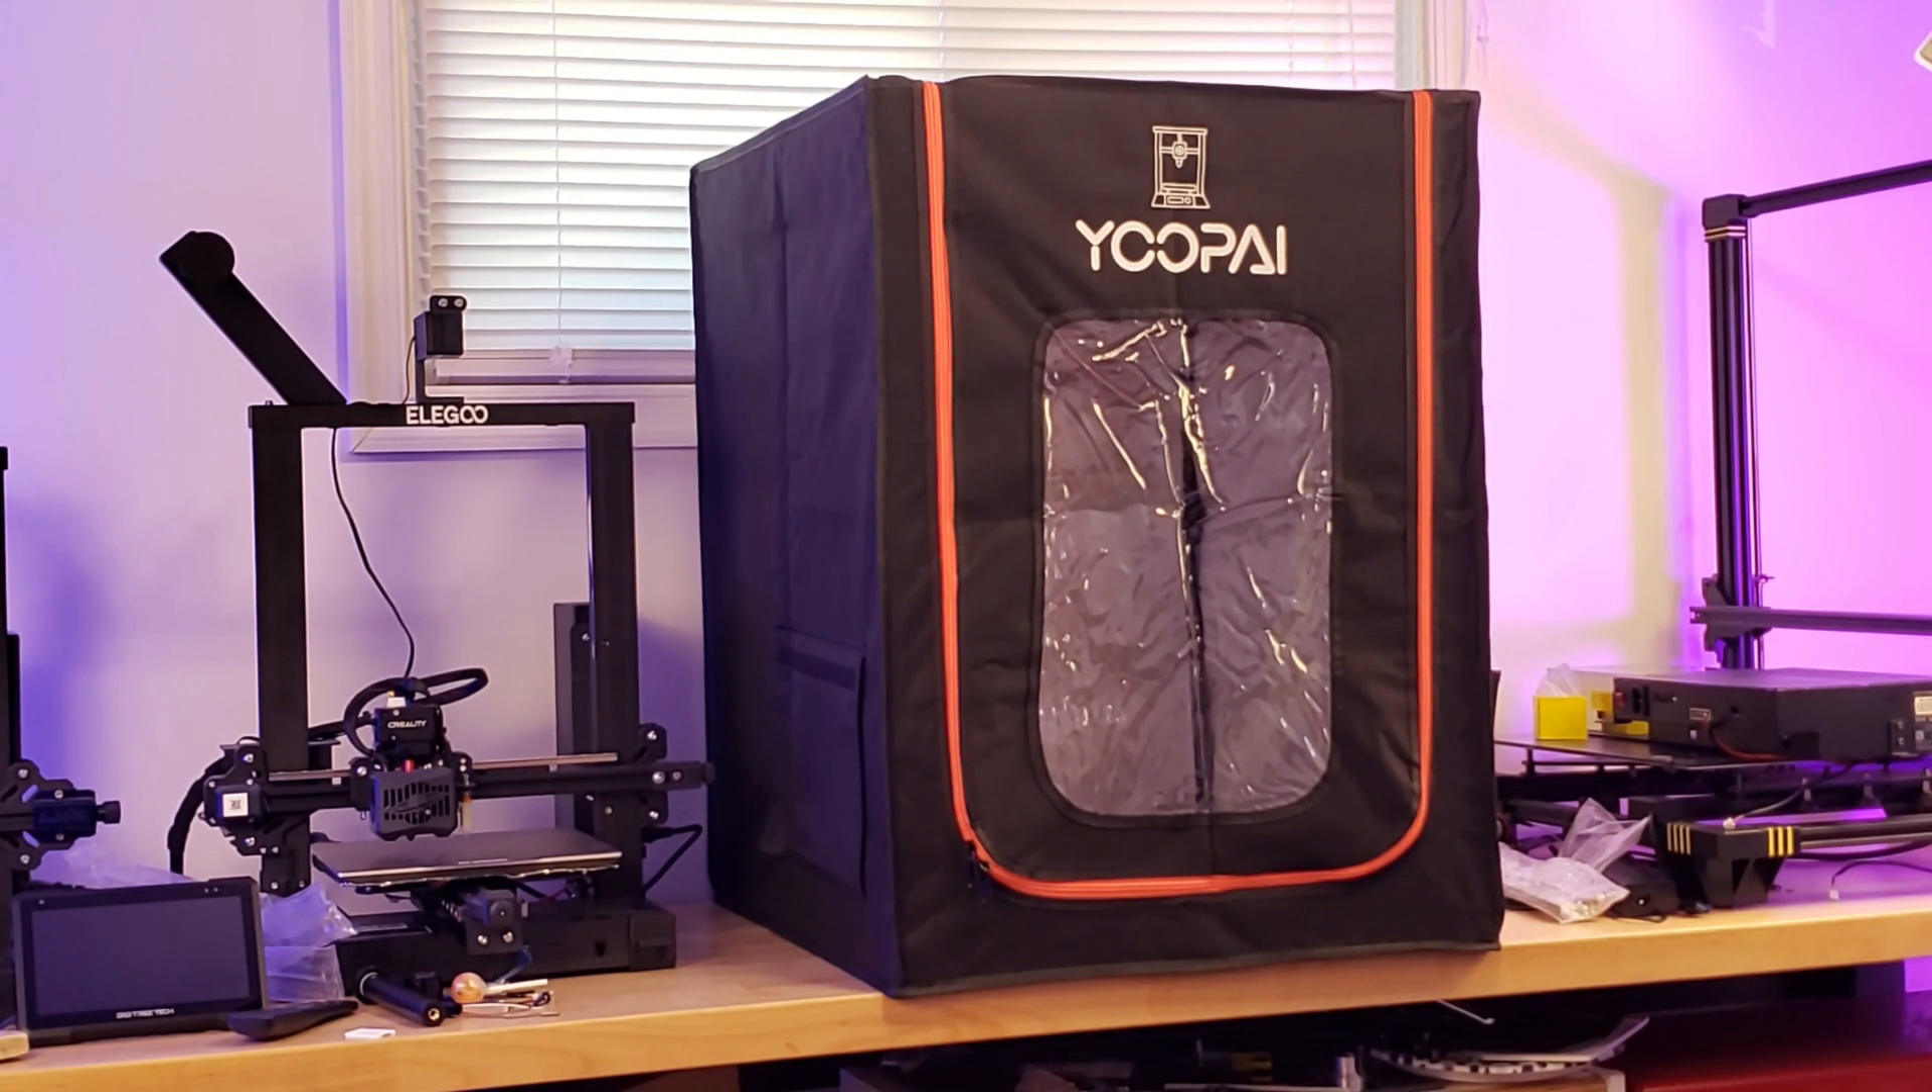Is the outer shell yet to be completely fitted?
No.